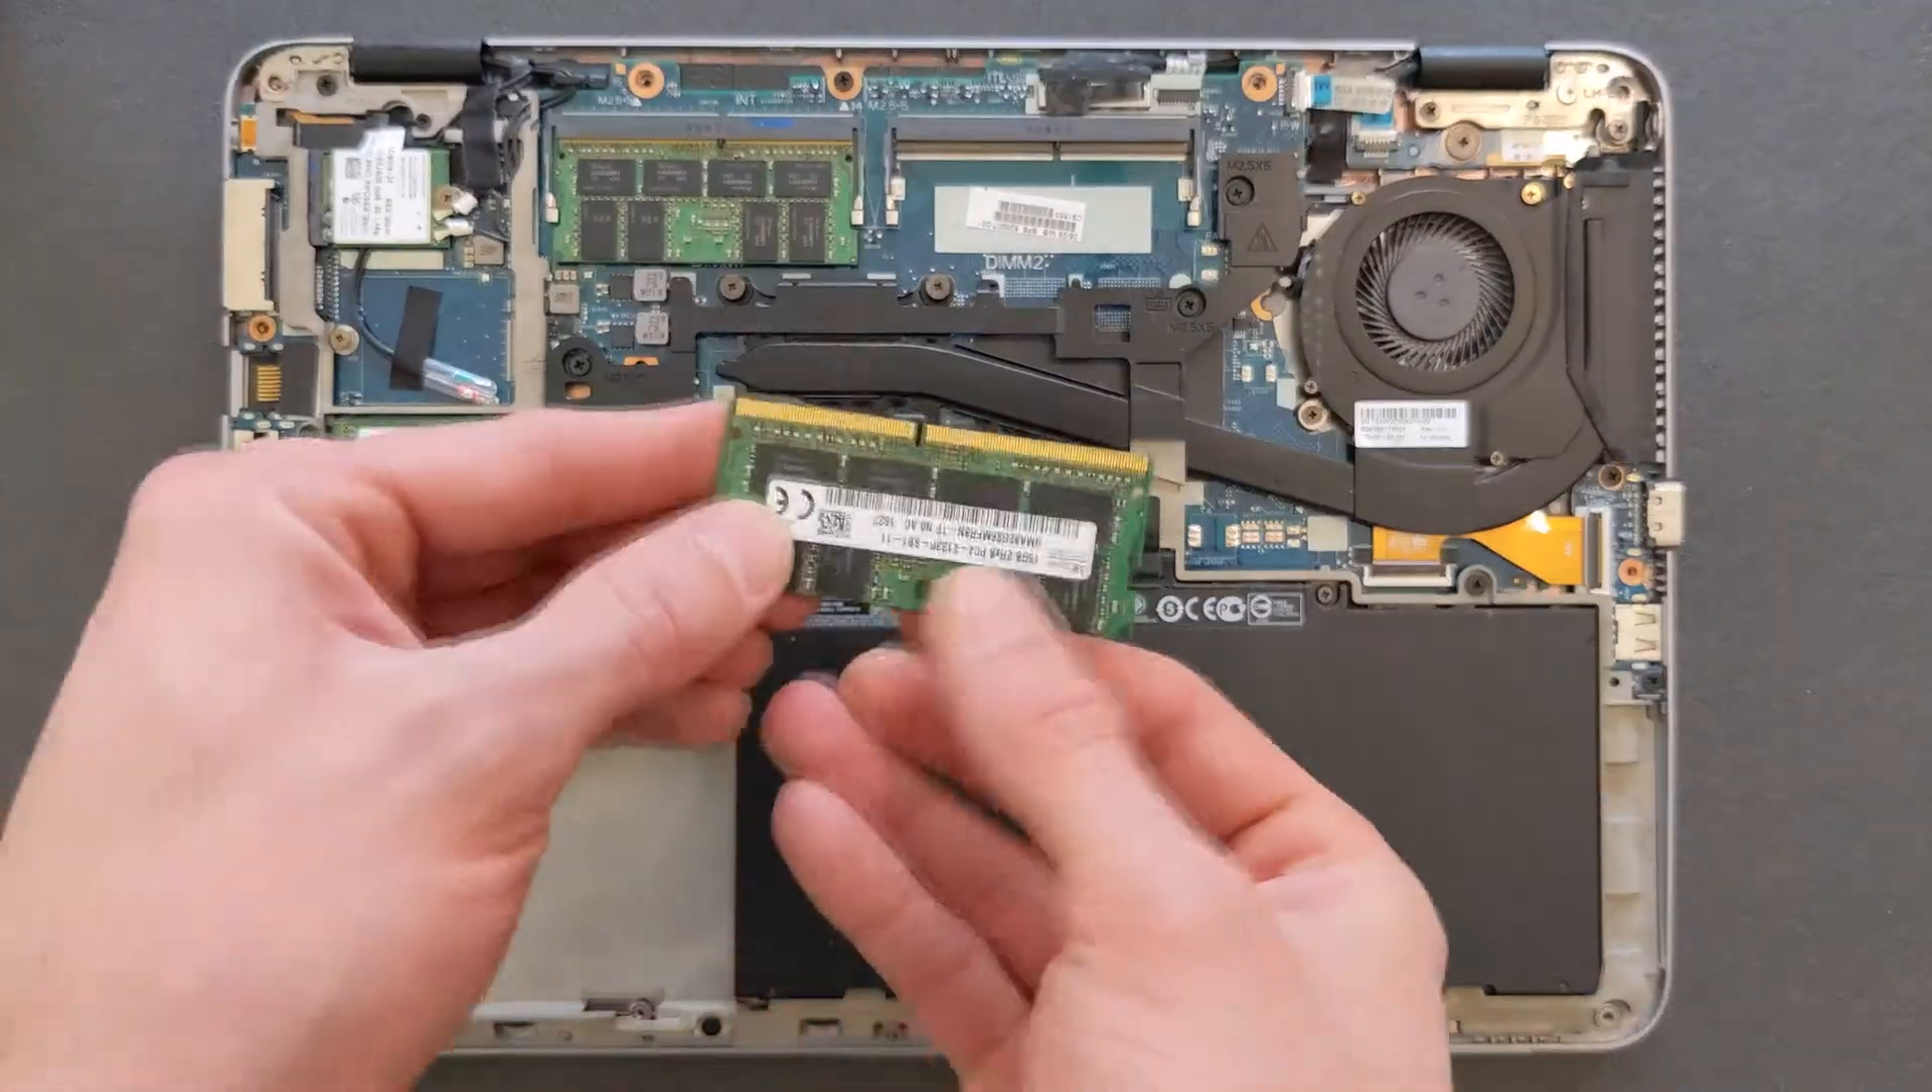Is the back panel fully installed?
No.